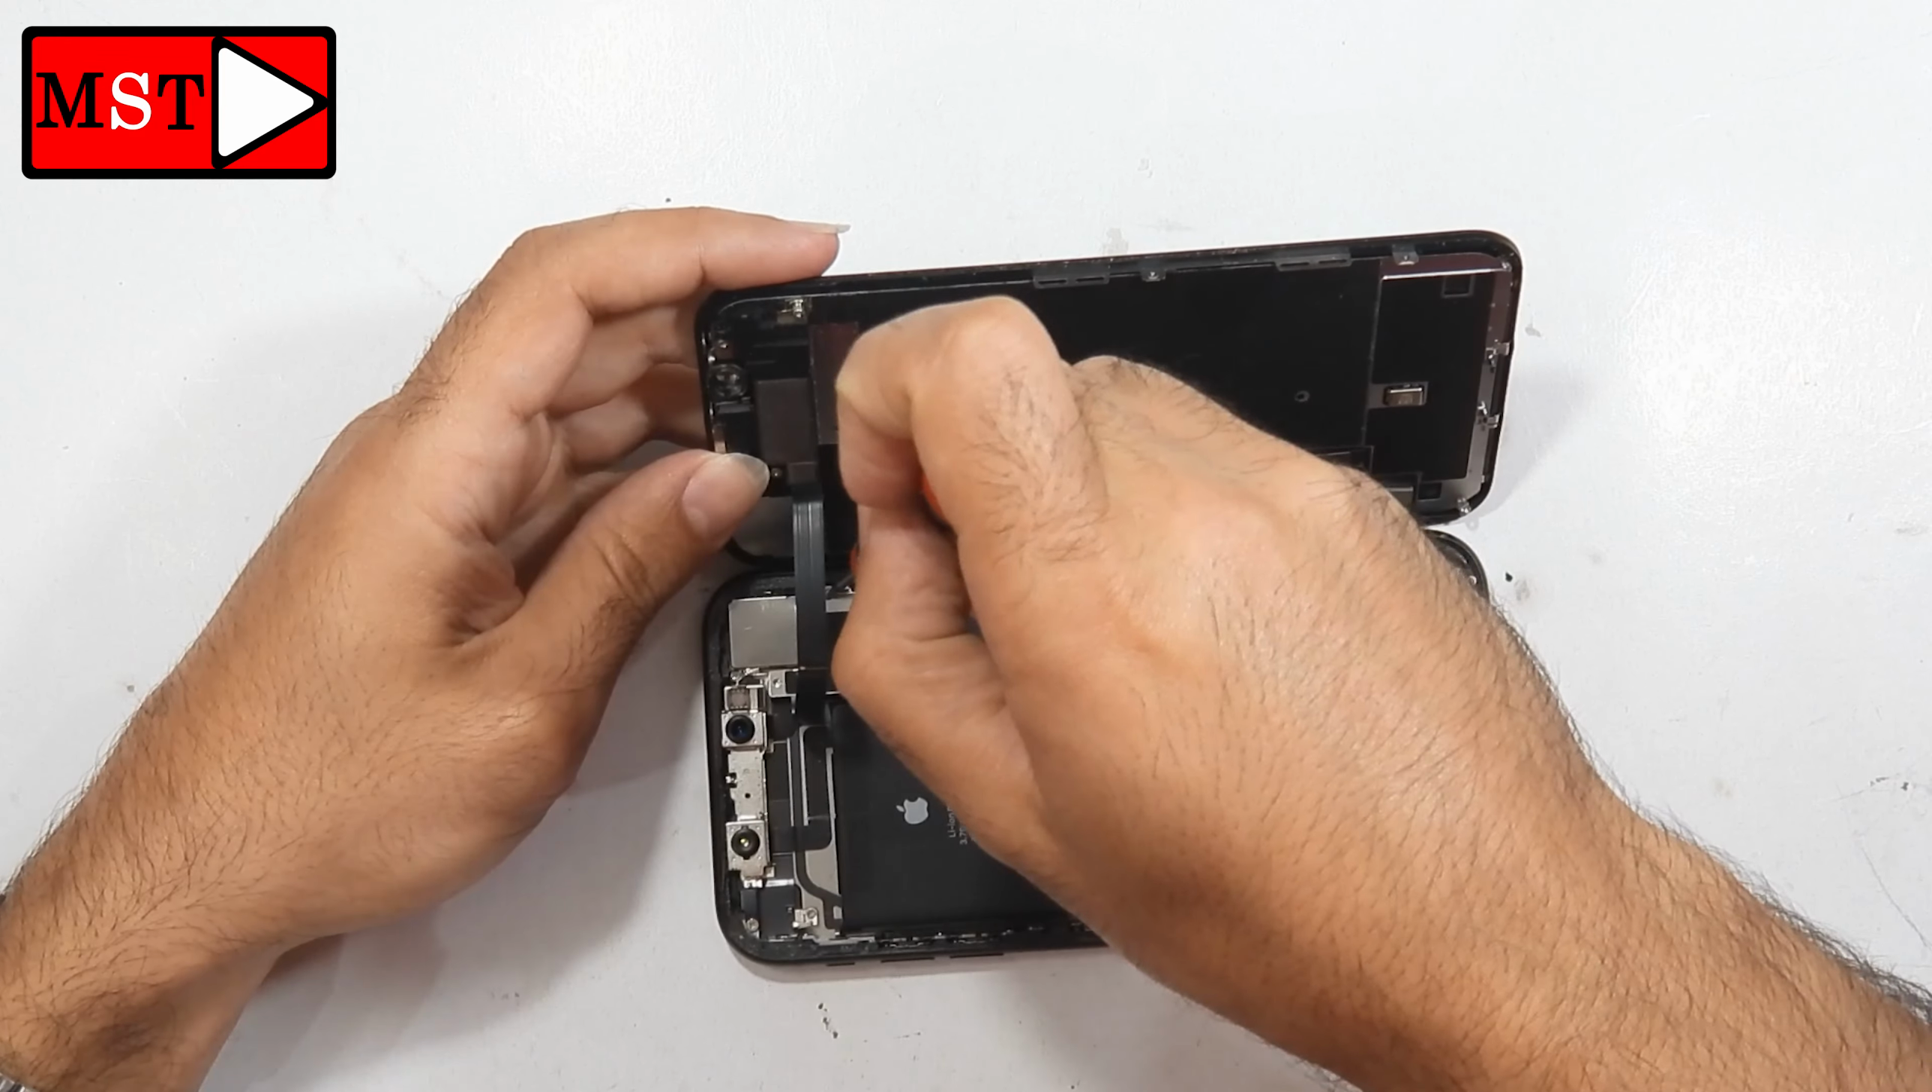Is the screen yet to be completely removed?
Yes.